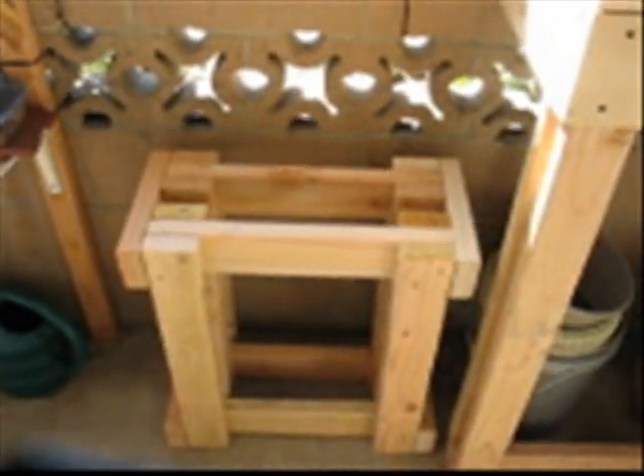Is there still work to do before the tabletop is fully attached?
Yes.